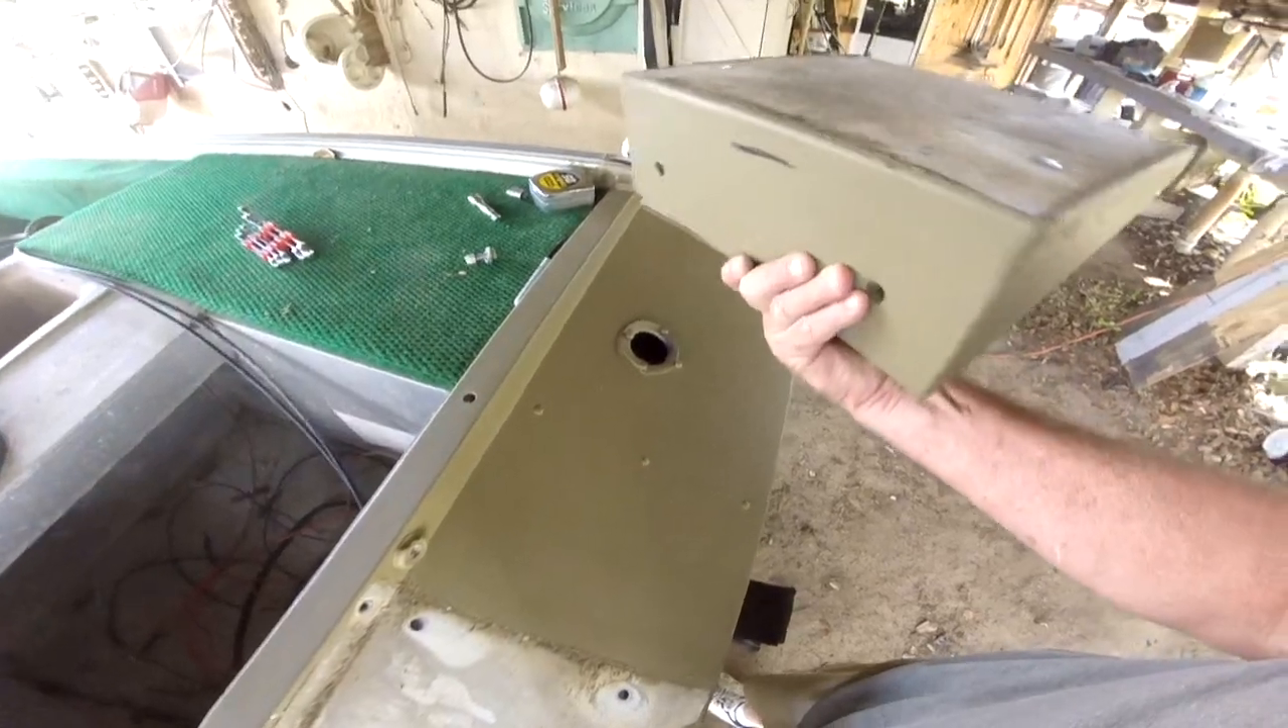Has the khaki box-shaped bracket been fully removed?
Yes.